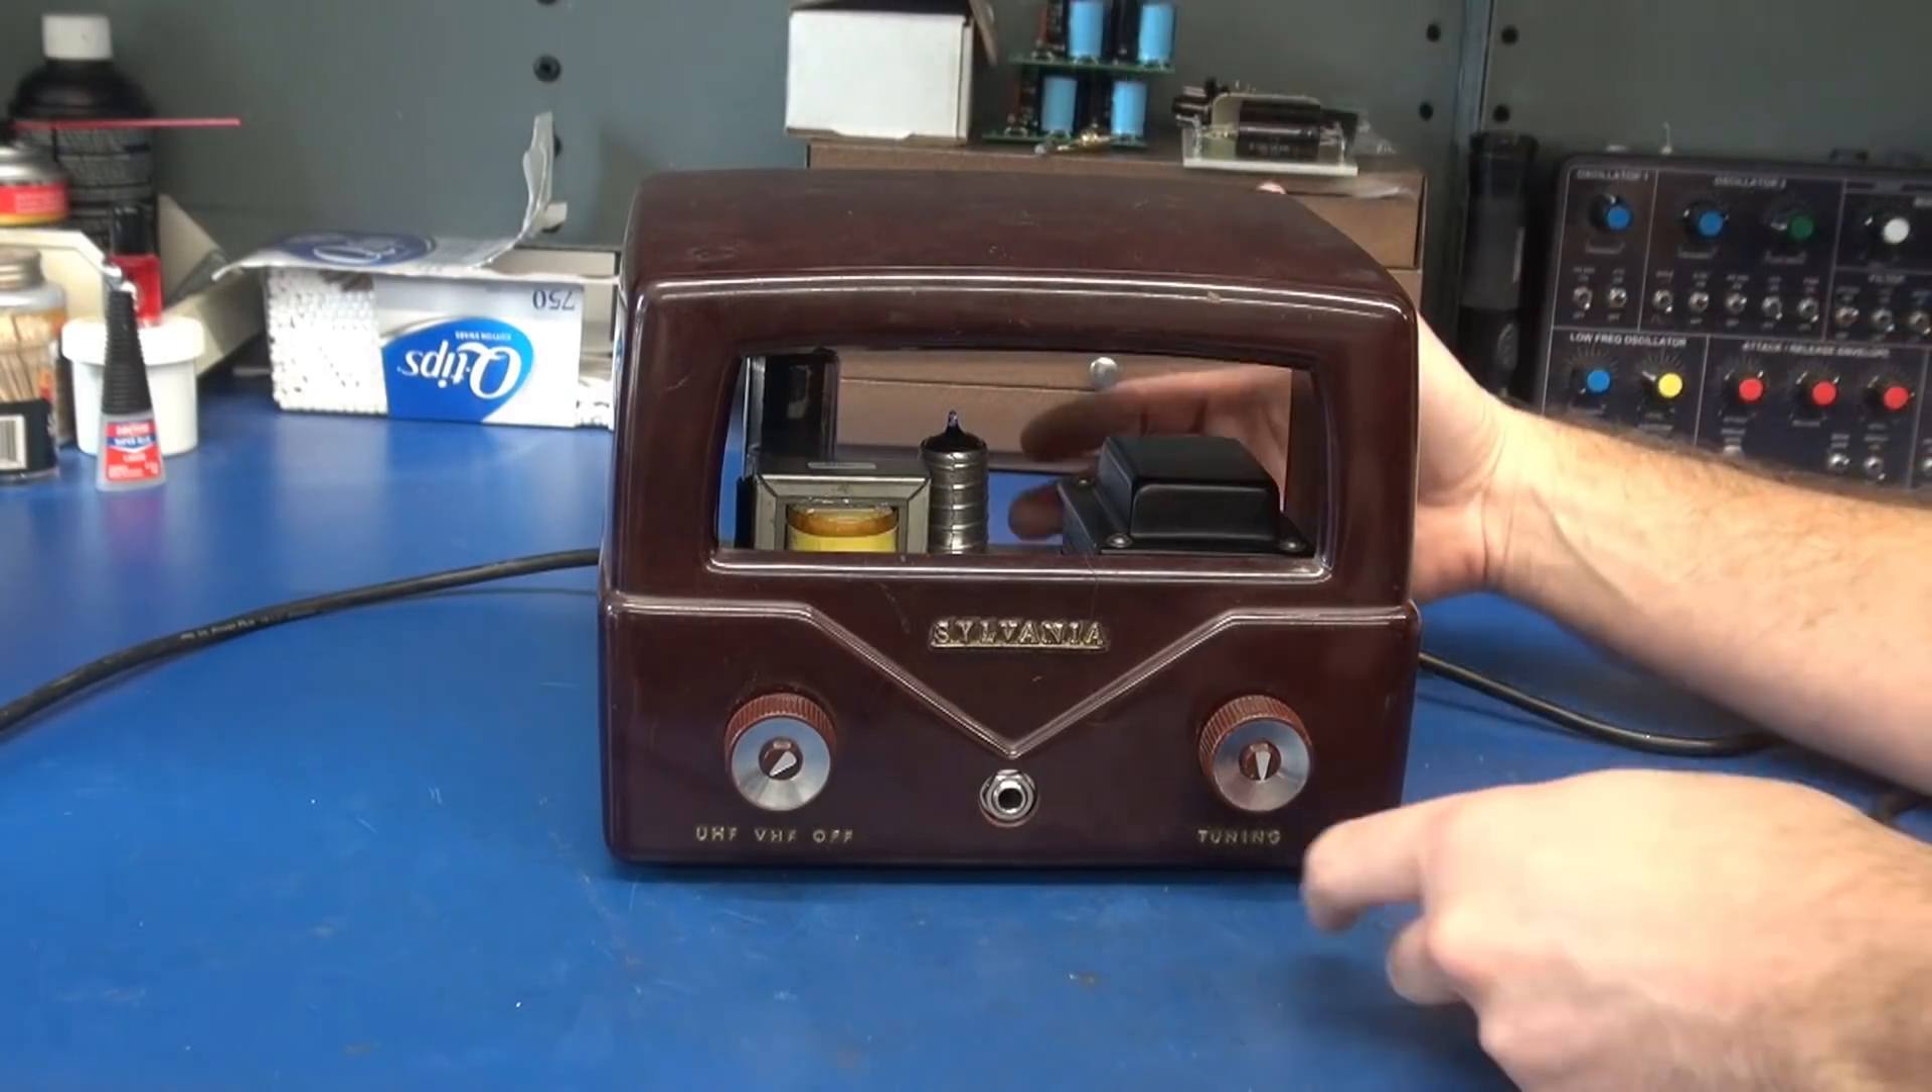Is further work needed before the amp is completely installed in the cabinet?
No.